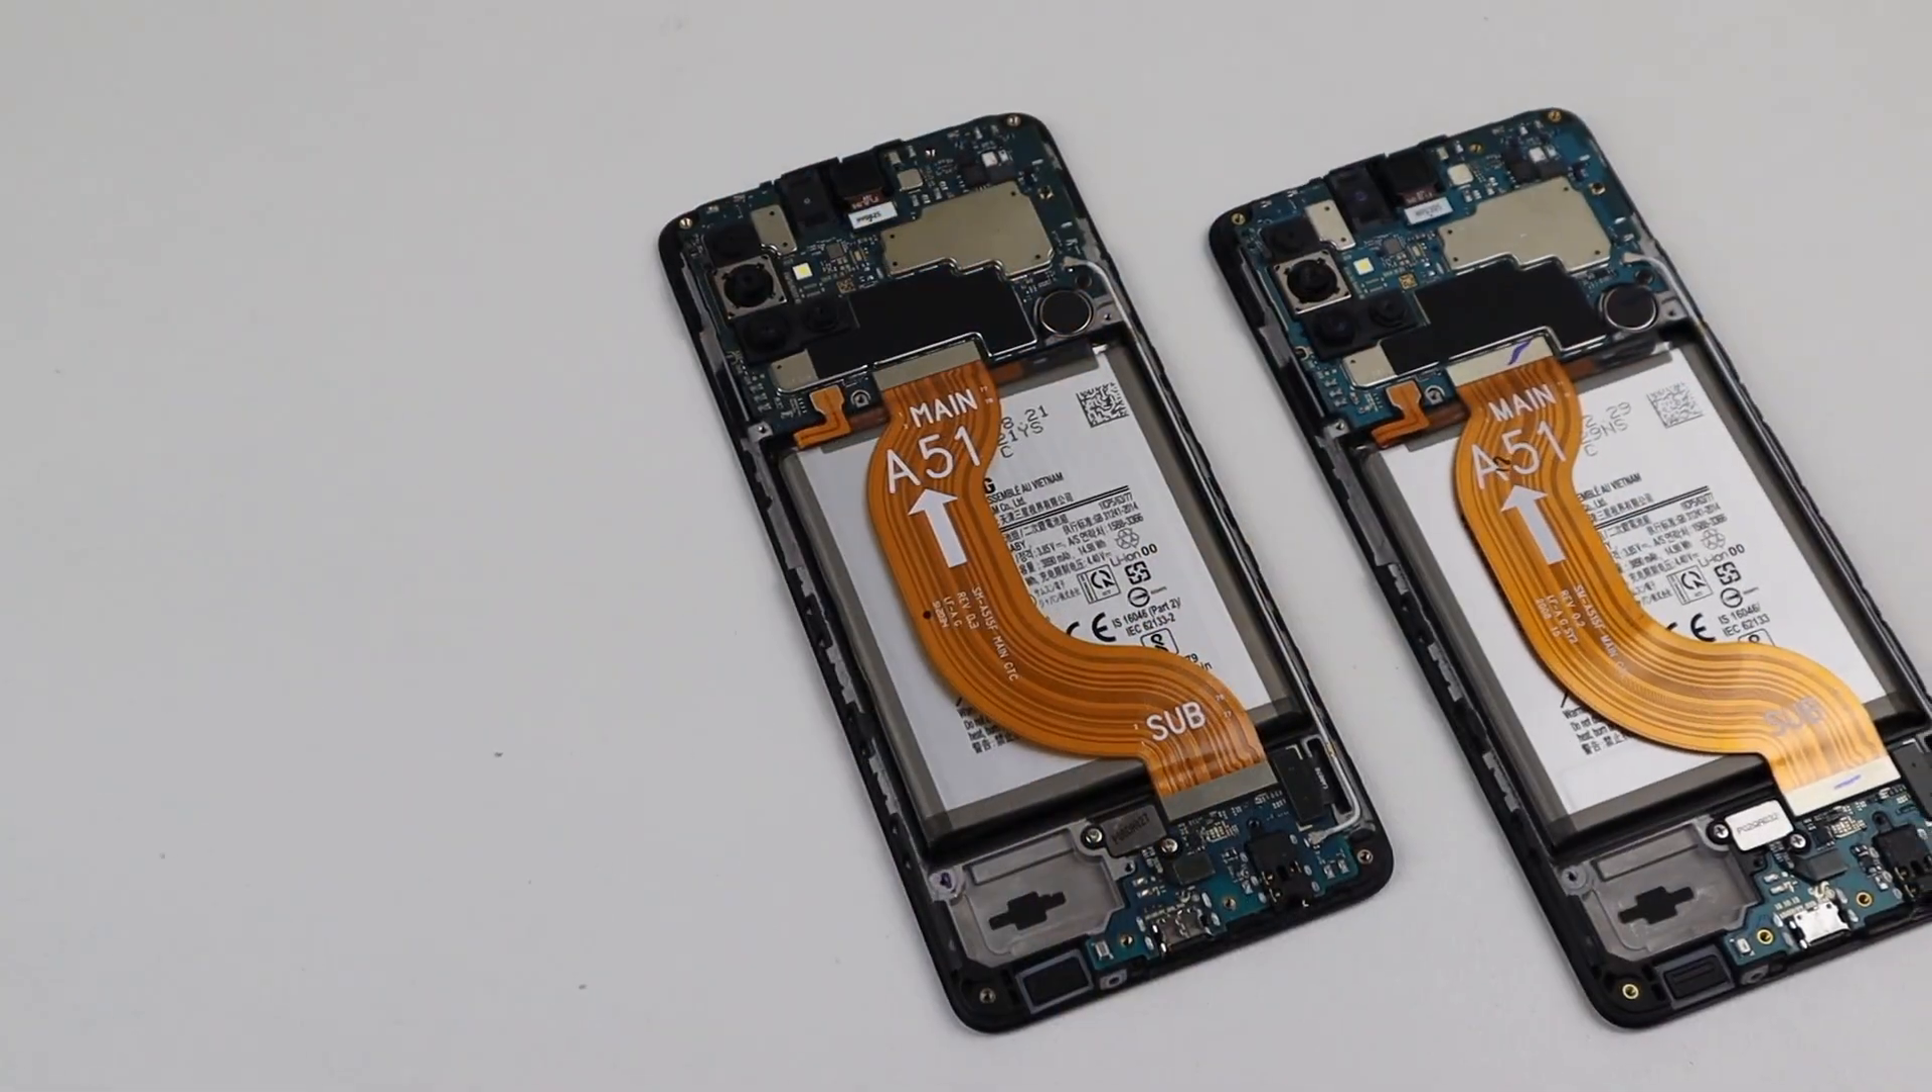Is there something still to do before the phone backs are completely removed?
No.